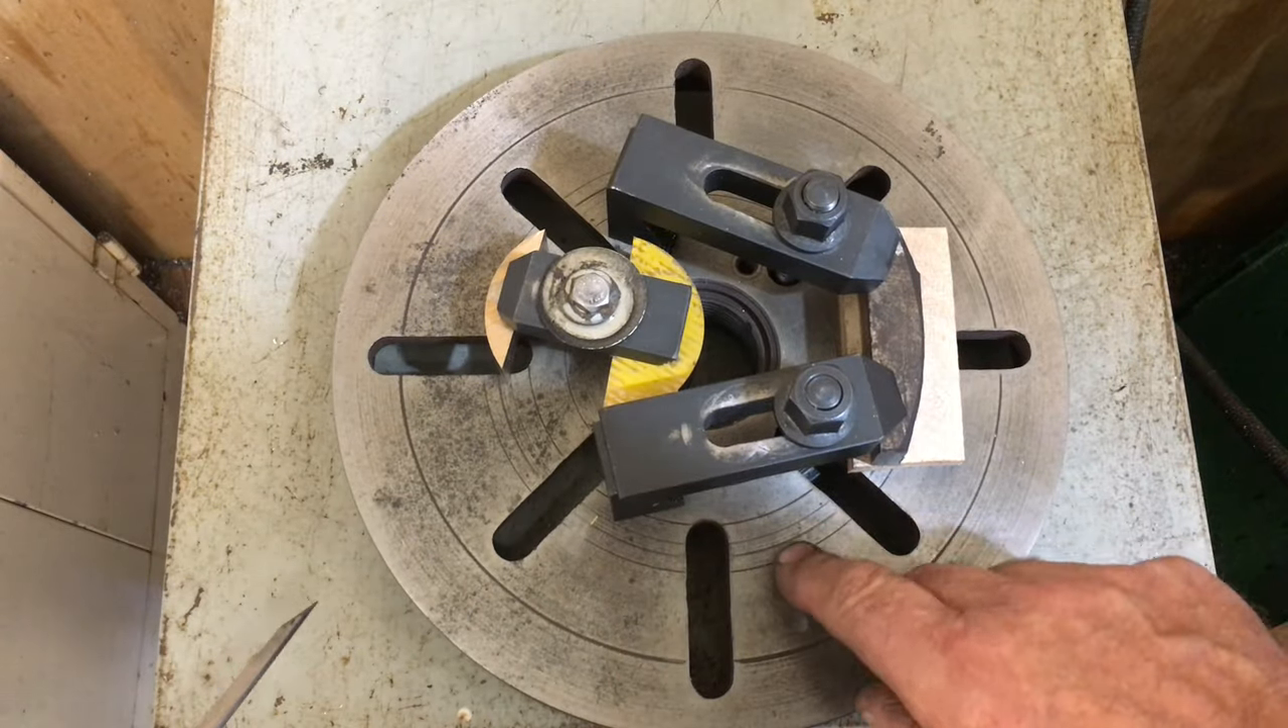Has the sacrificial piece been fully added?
Yes.